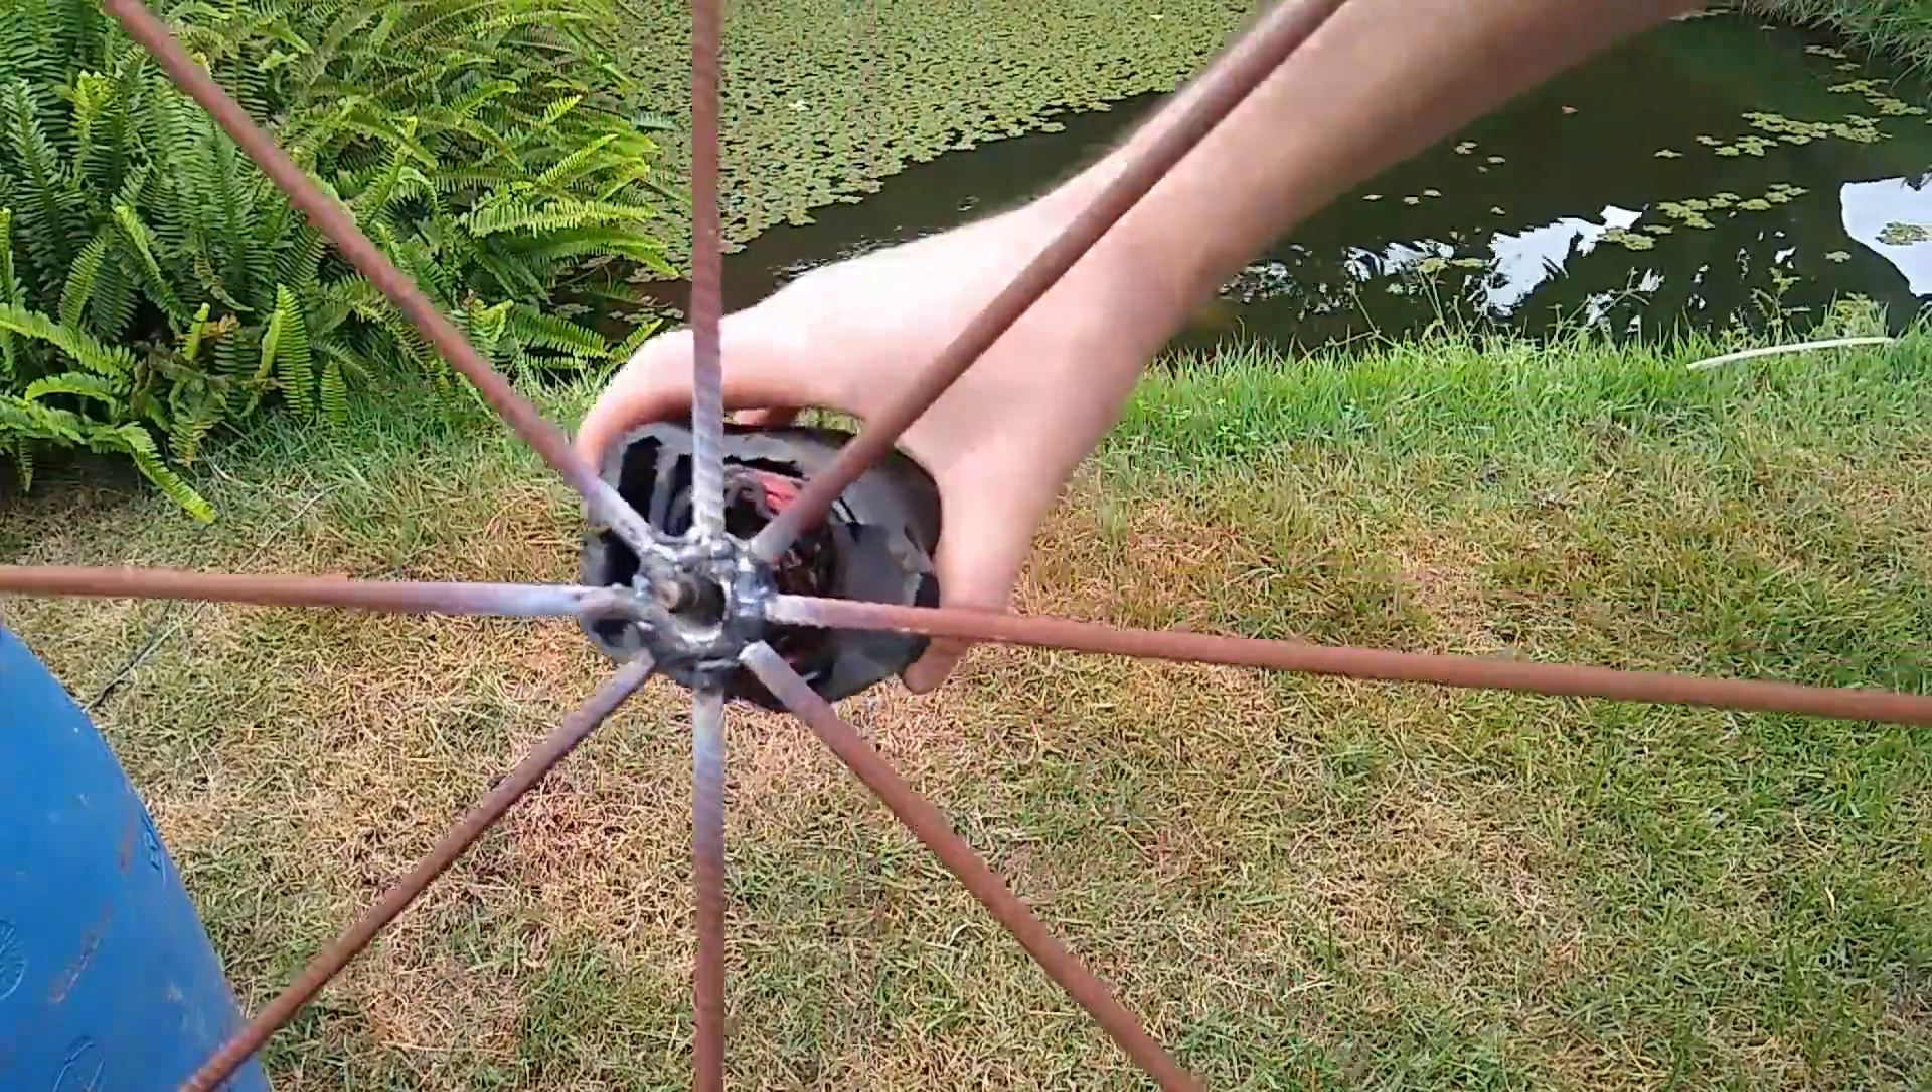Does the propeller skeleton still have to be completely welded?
No.